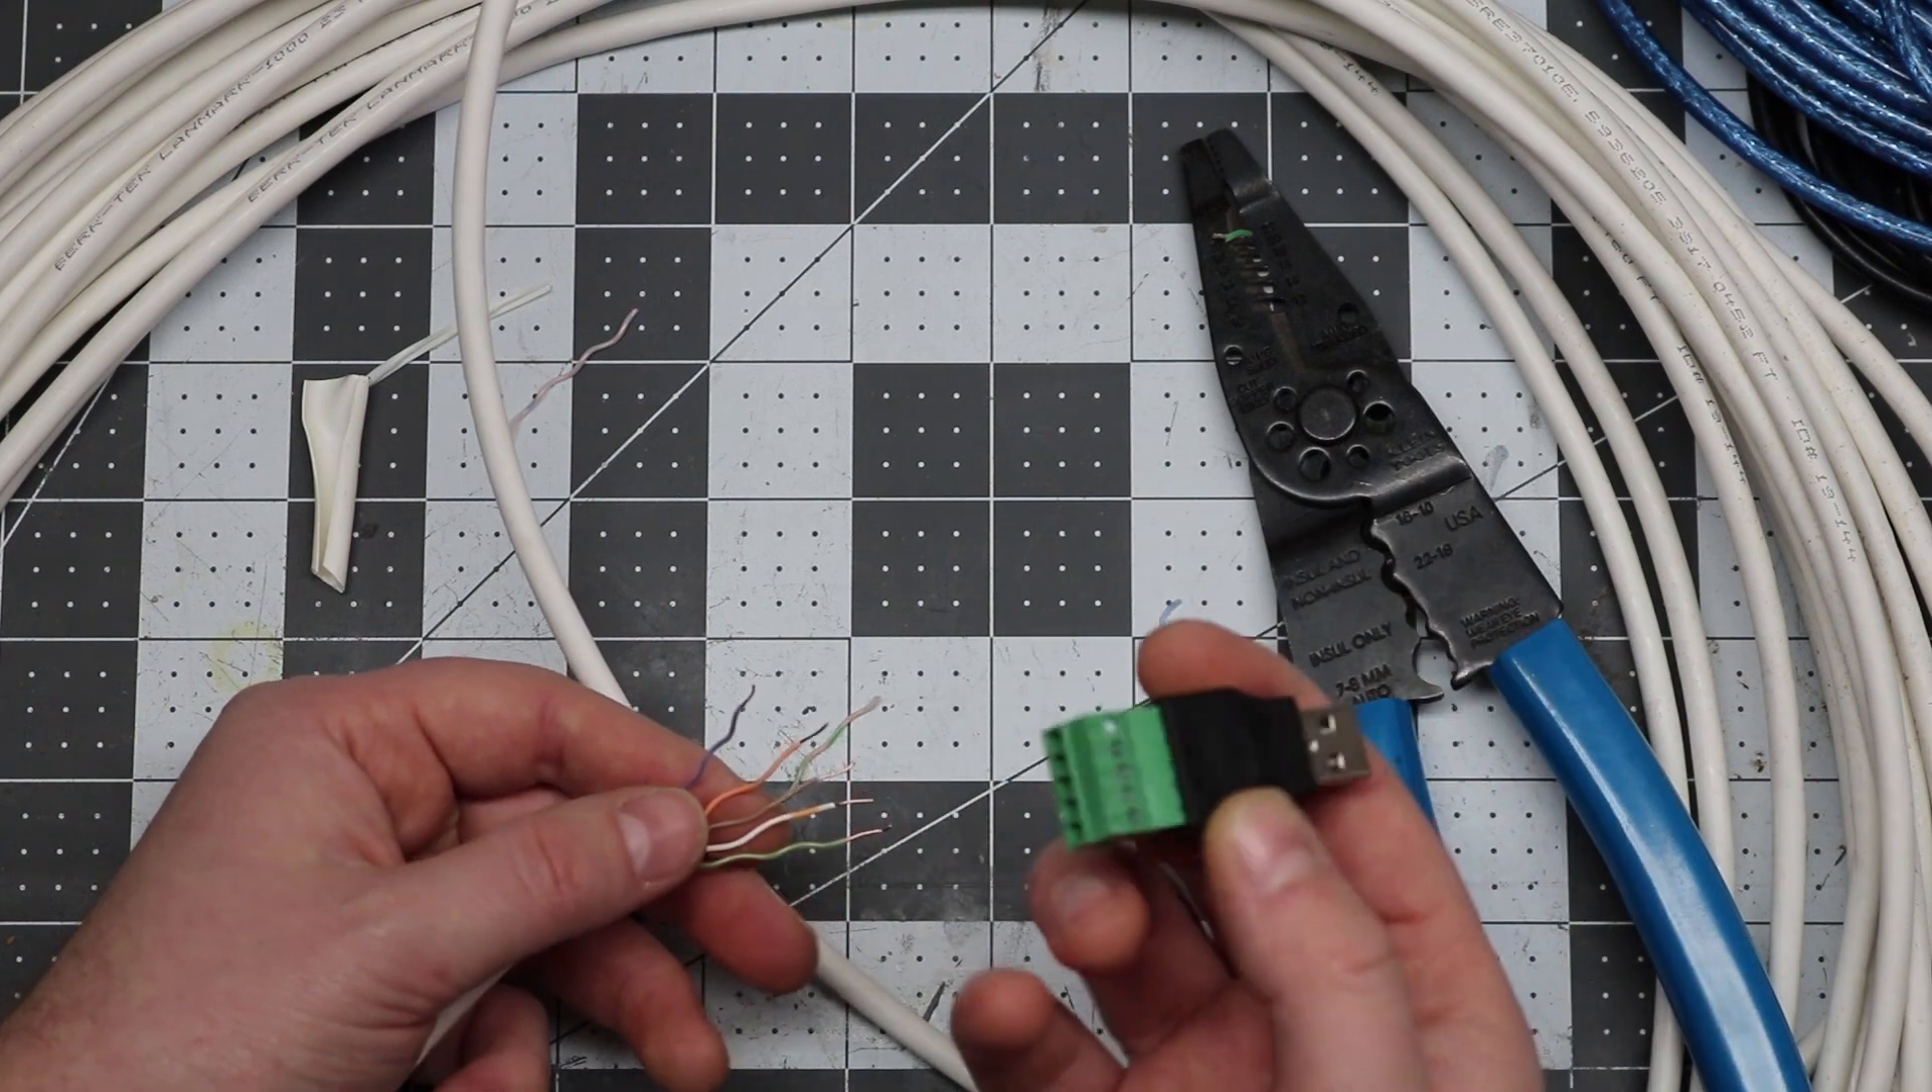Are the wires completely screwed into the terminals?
No.